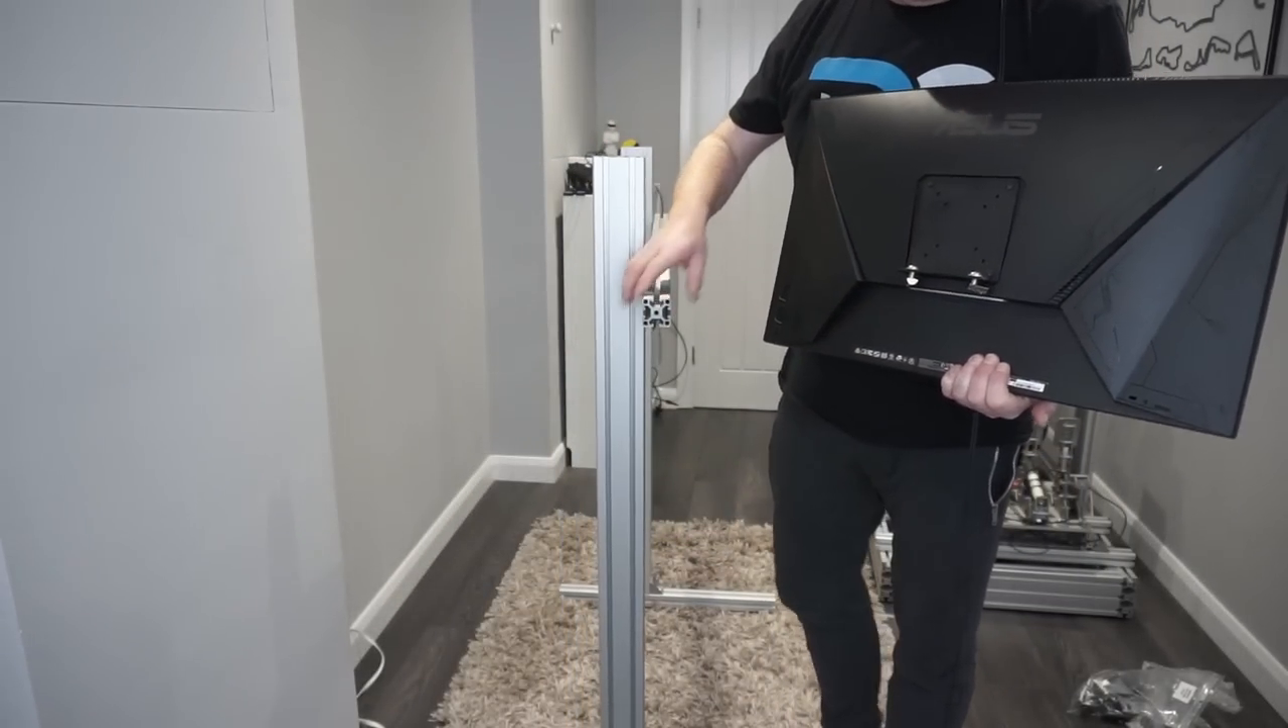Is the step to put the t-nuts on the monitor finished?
Yes.